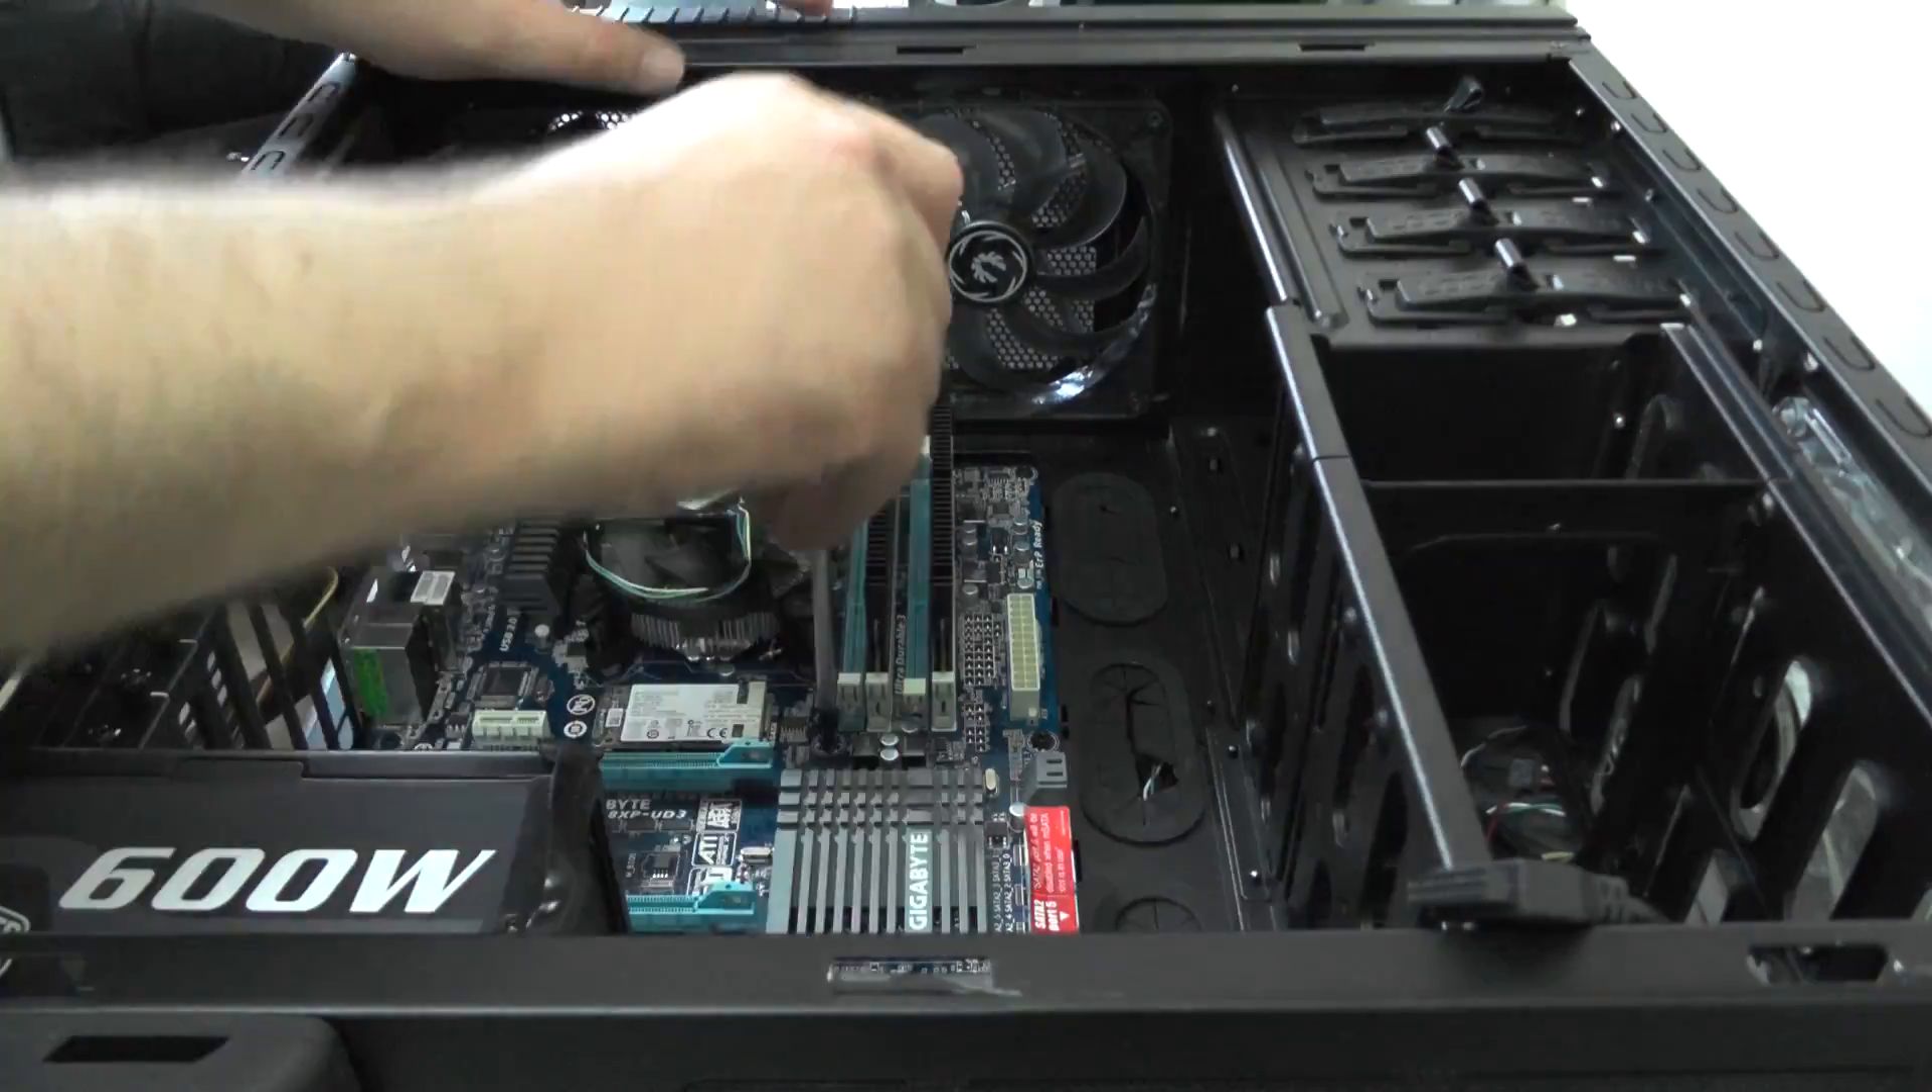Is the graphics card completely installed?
No.